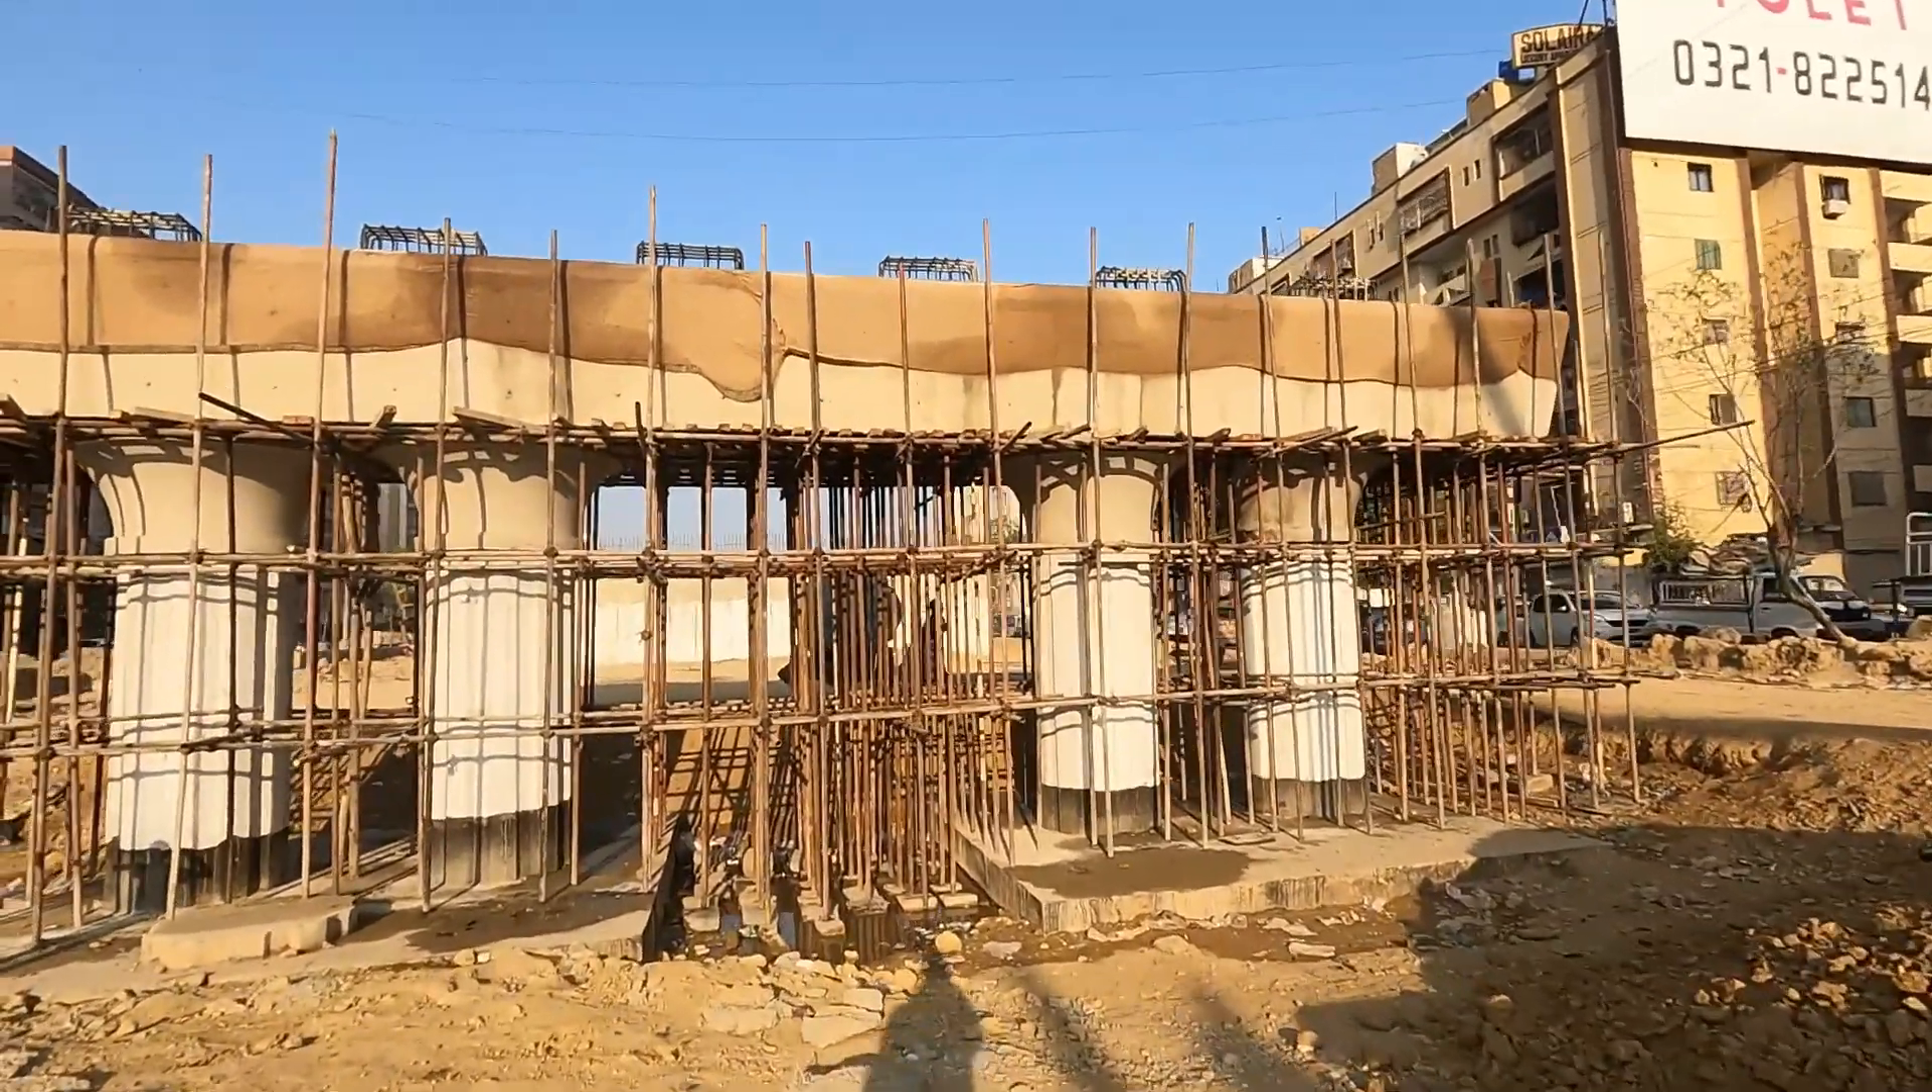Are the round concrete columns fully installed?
Yes.